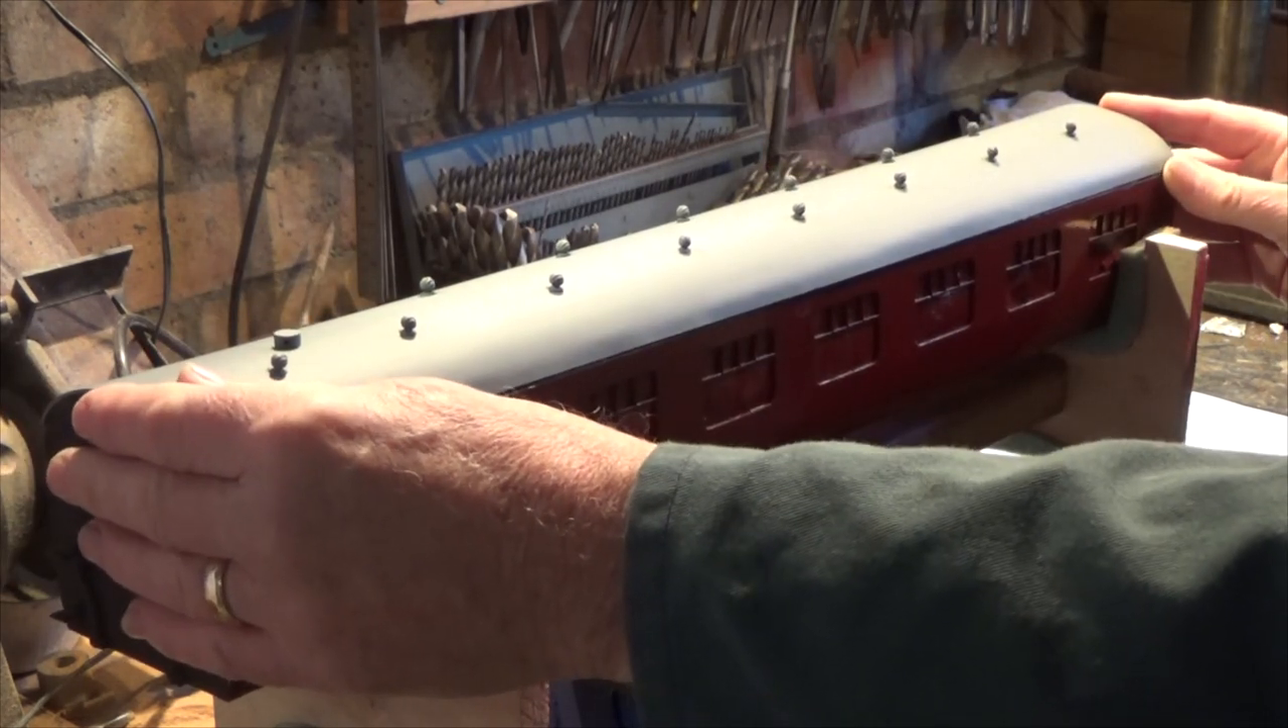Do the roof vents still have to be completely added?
No.